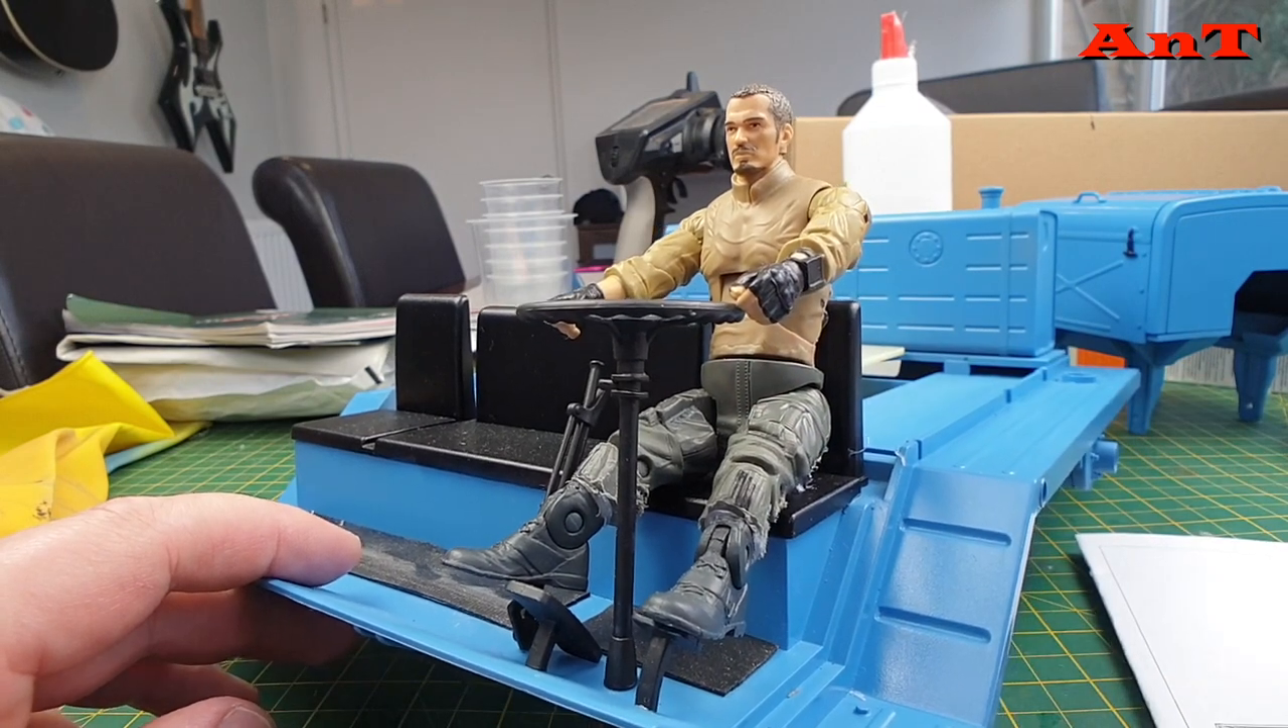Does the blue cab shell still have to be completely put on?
Yes.